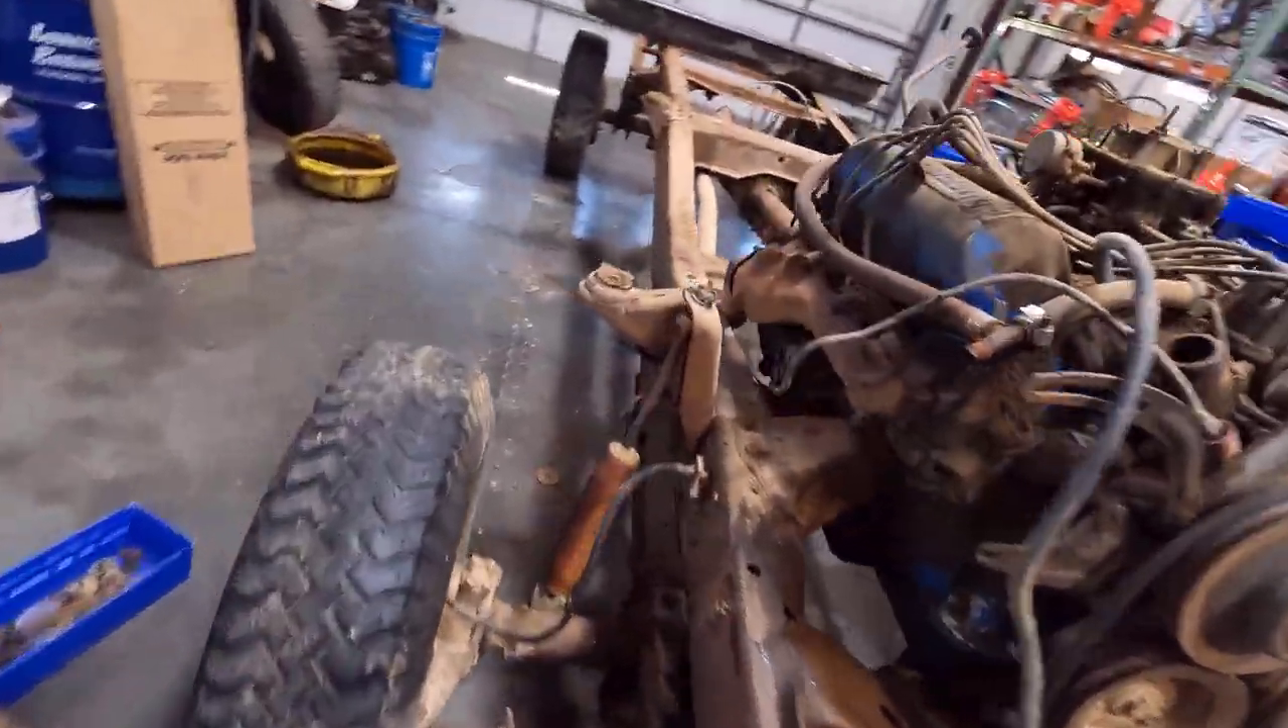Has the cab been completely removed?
Yes.